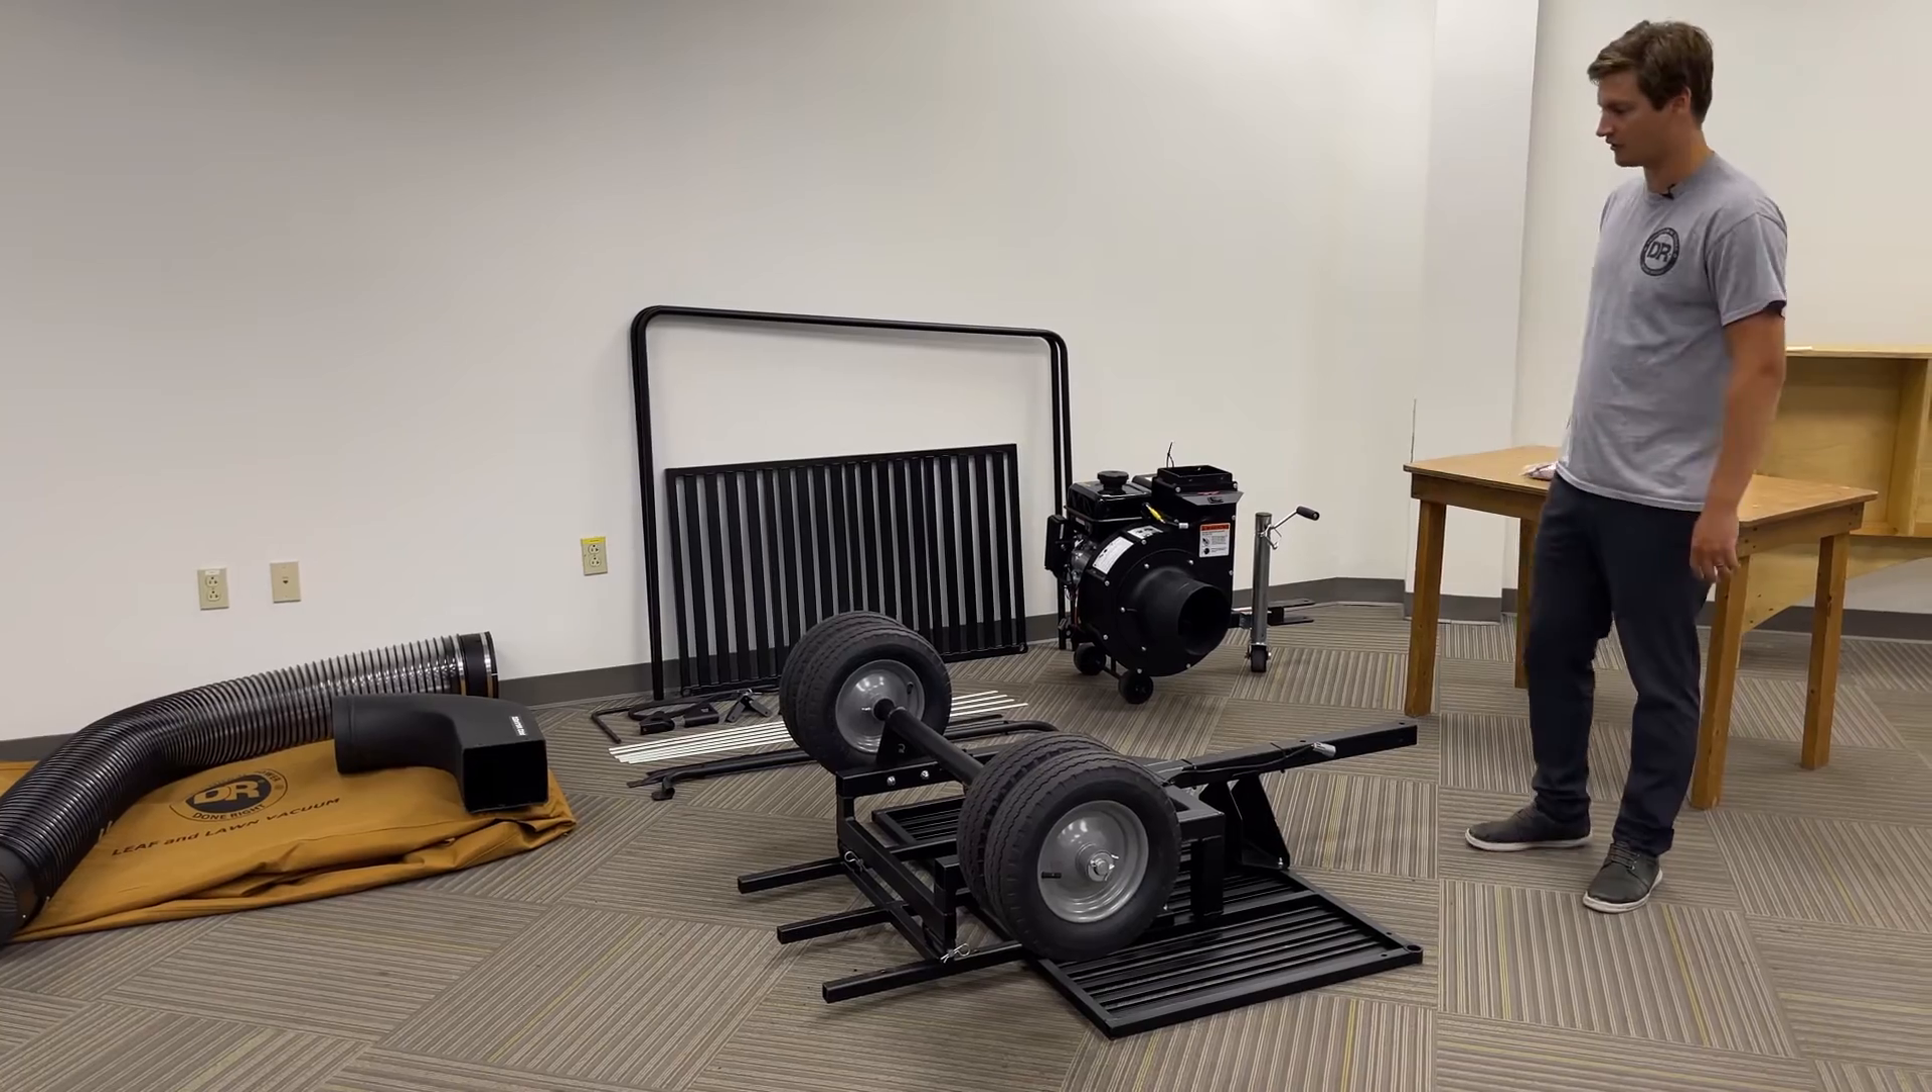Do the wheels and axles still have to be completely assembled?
No.